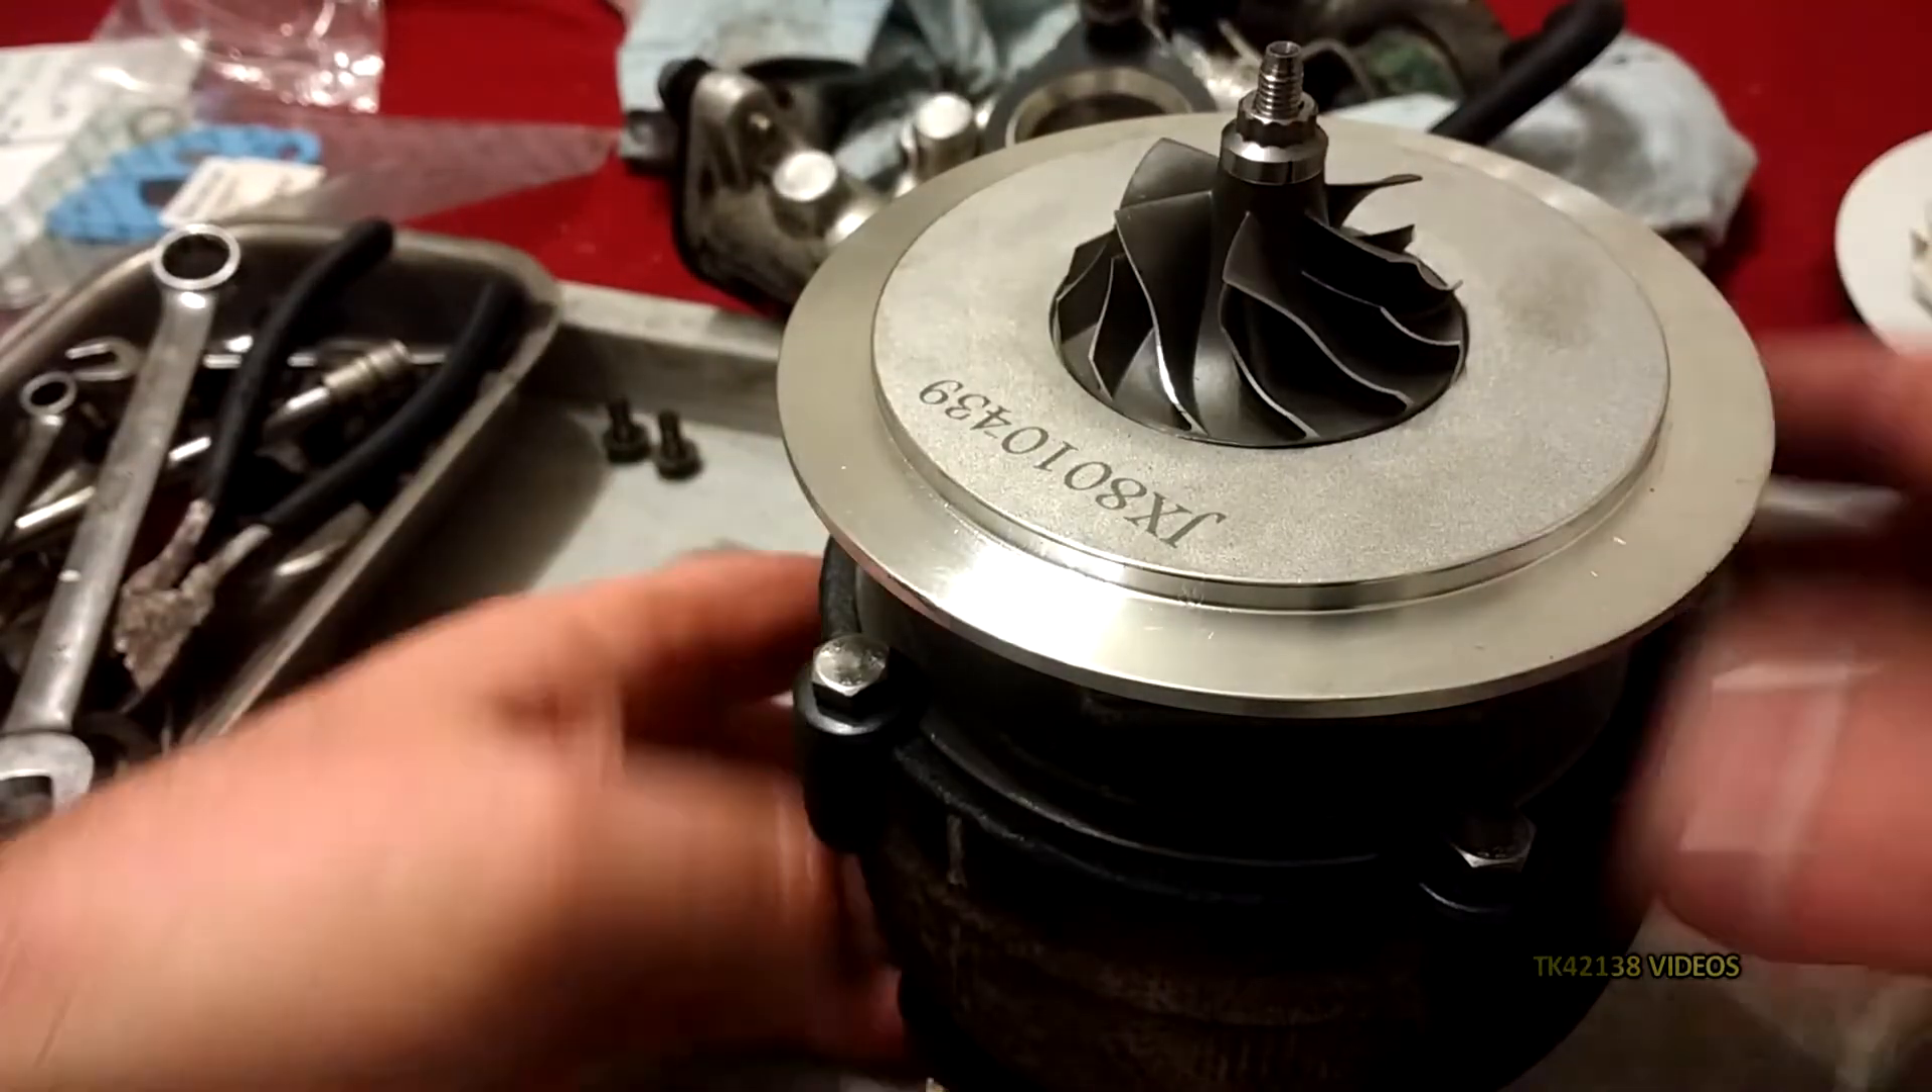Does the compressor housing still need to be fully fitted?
Yes.